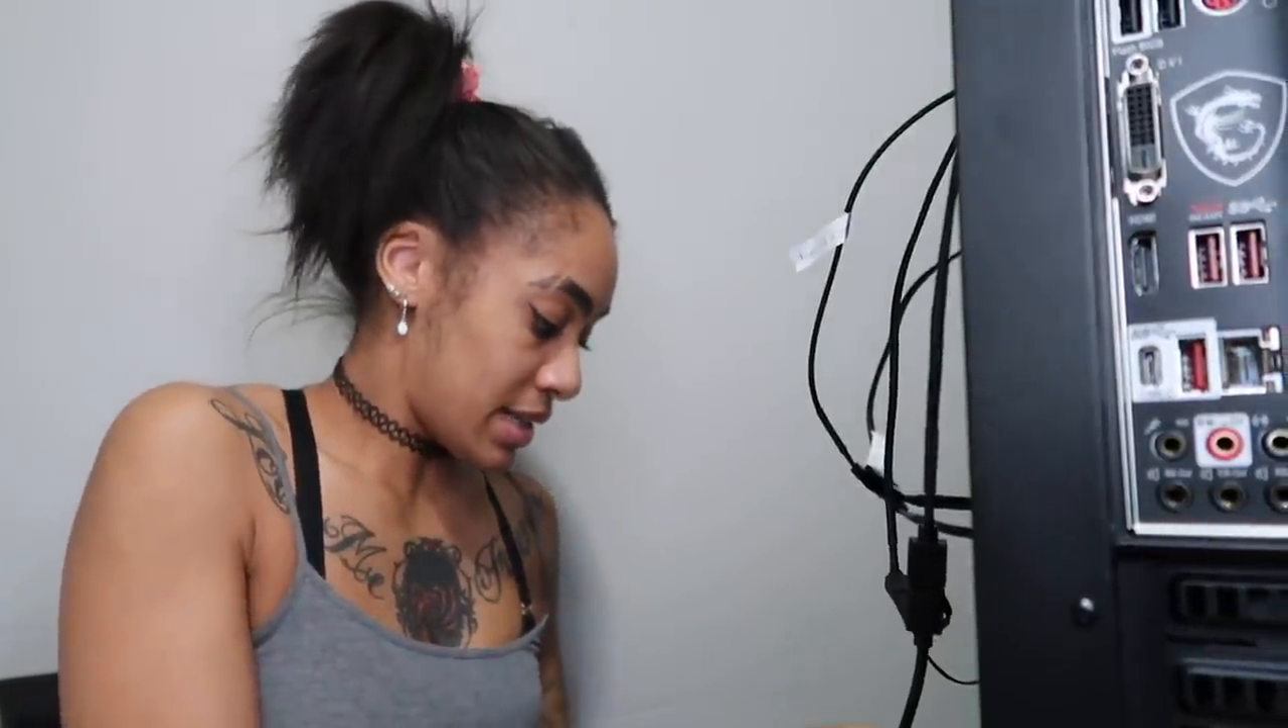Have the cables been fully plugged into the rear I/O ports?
No.